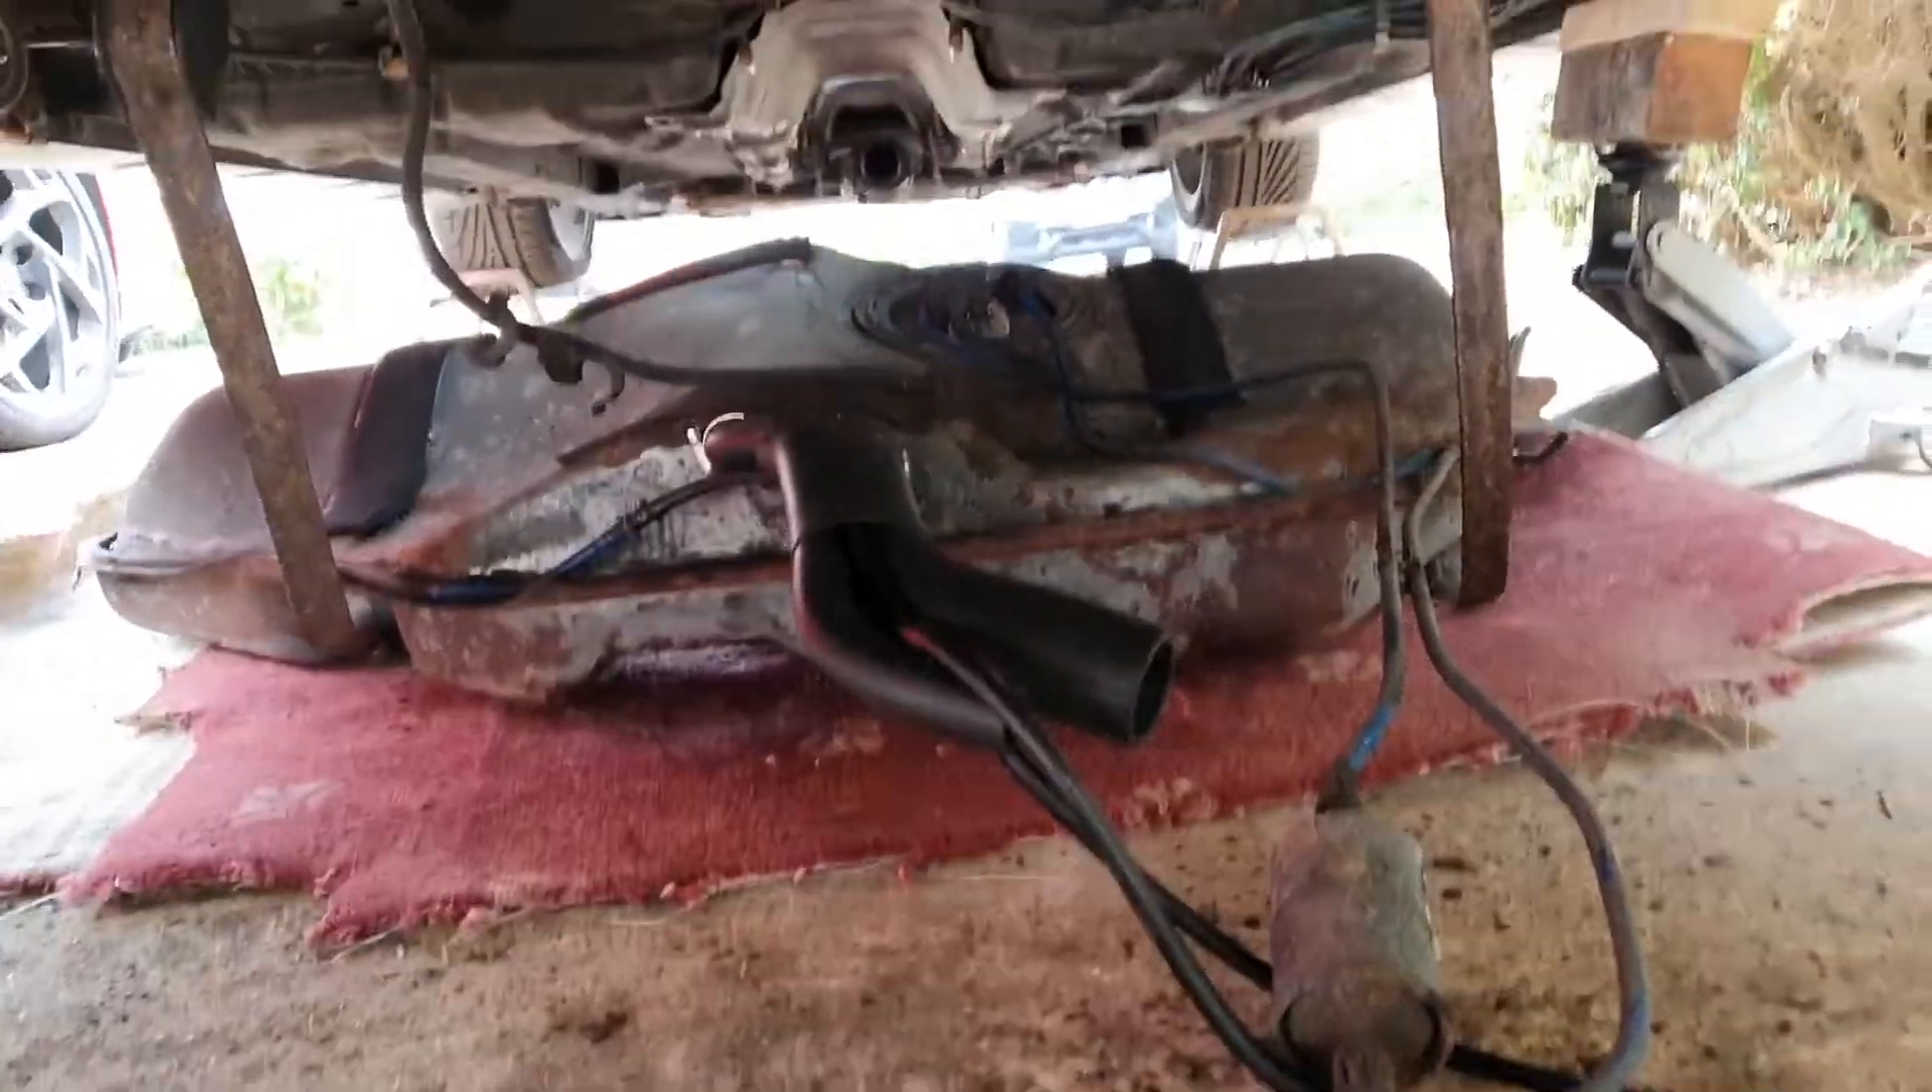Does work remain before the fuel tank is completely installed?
Yes.